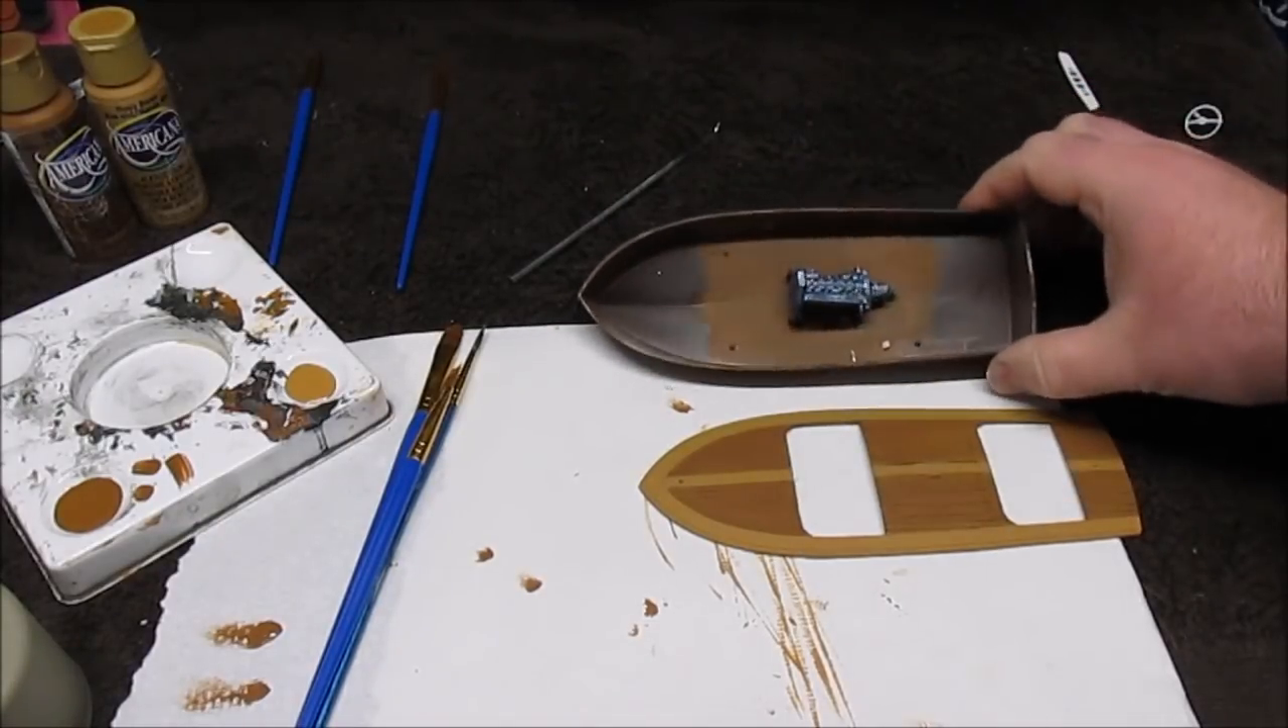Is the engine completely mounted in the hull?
Yes.